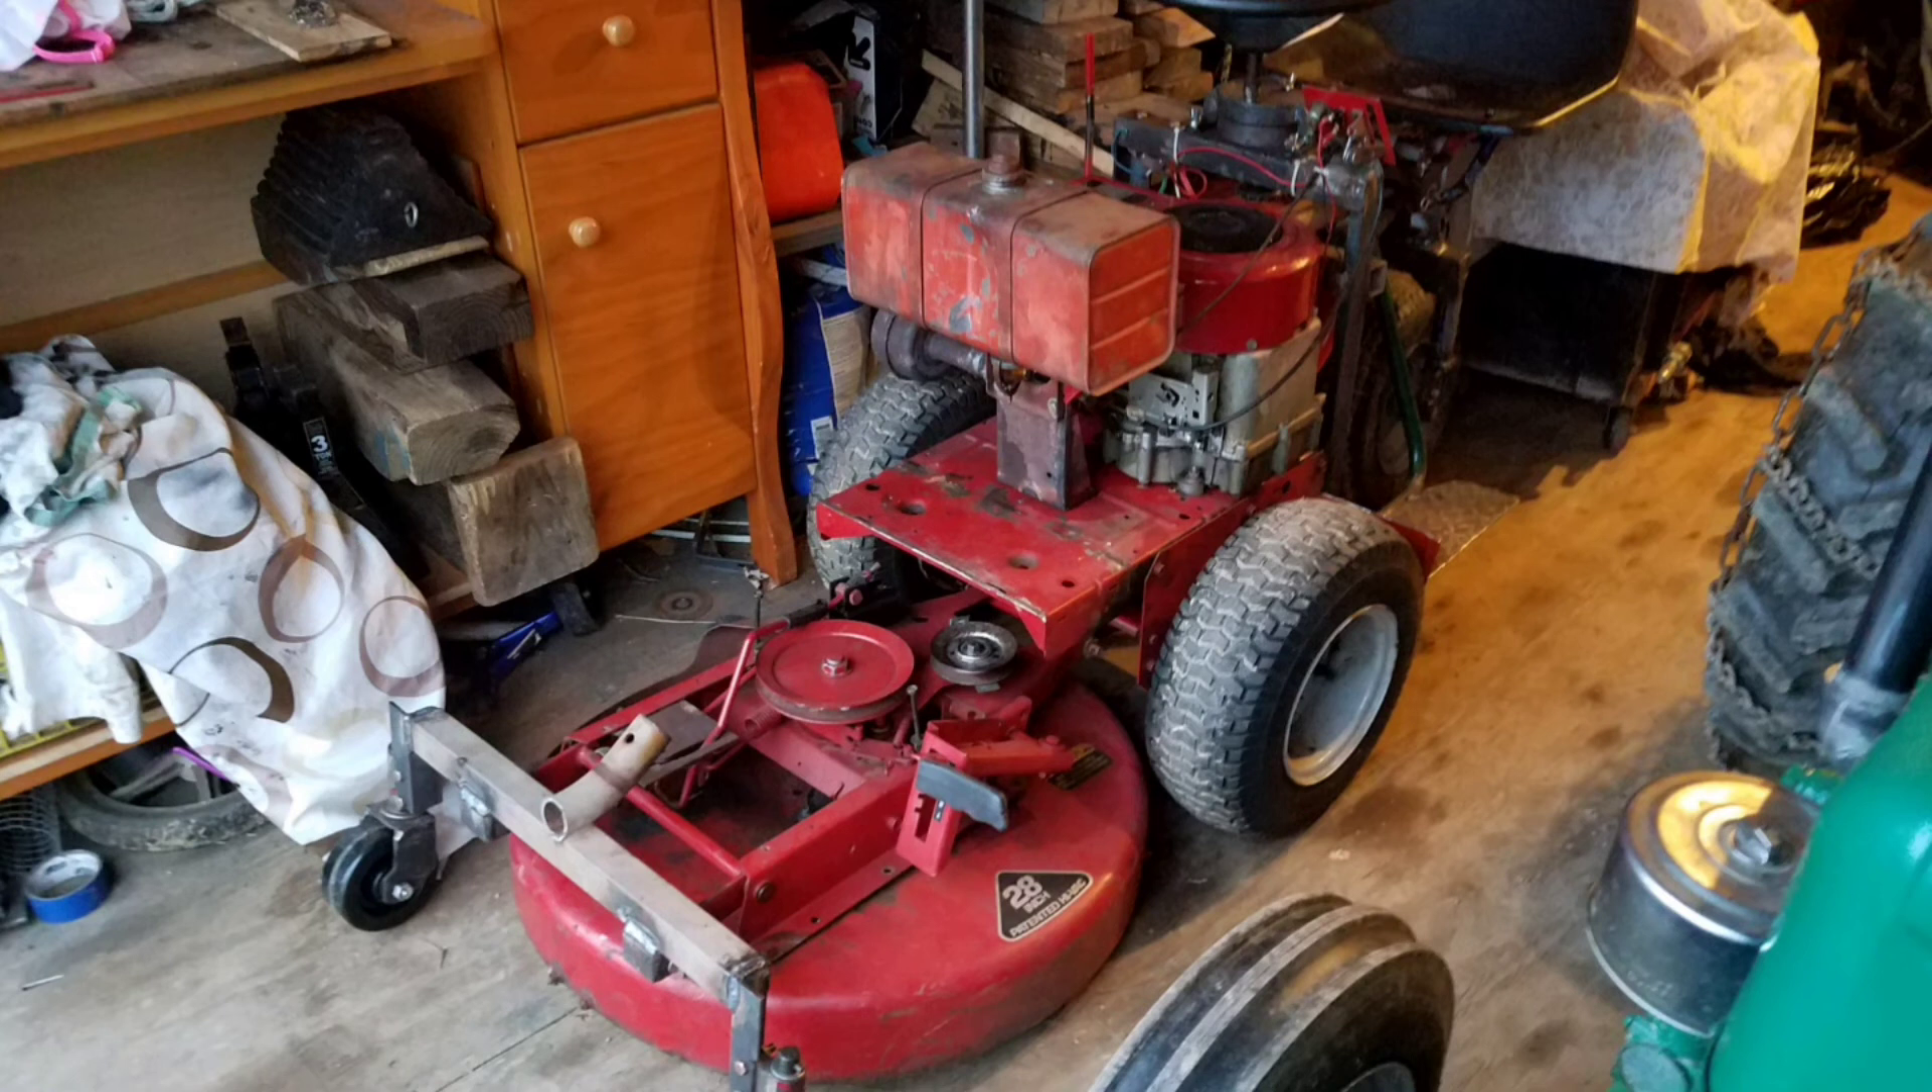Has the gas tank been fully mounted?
Yes.